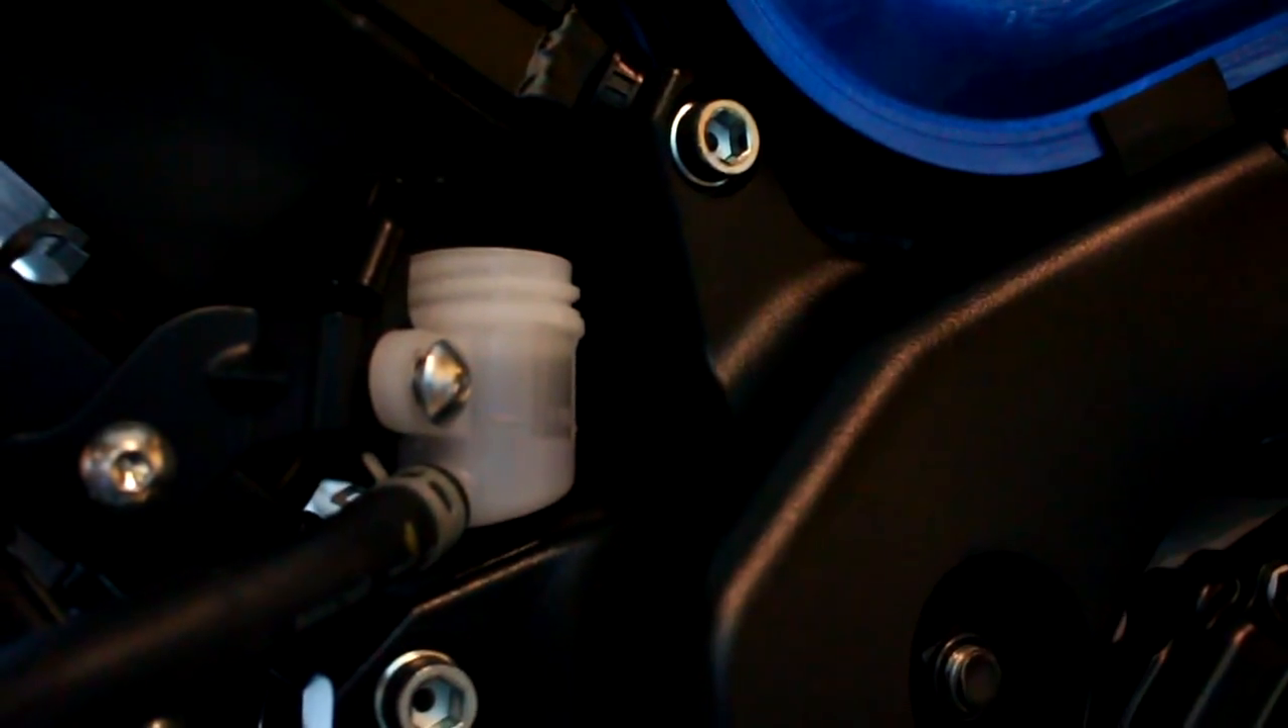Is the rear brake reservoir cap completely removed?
Yes.